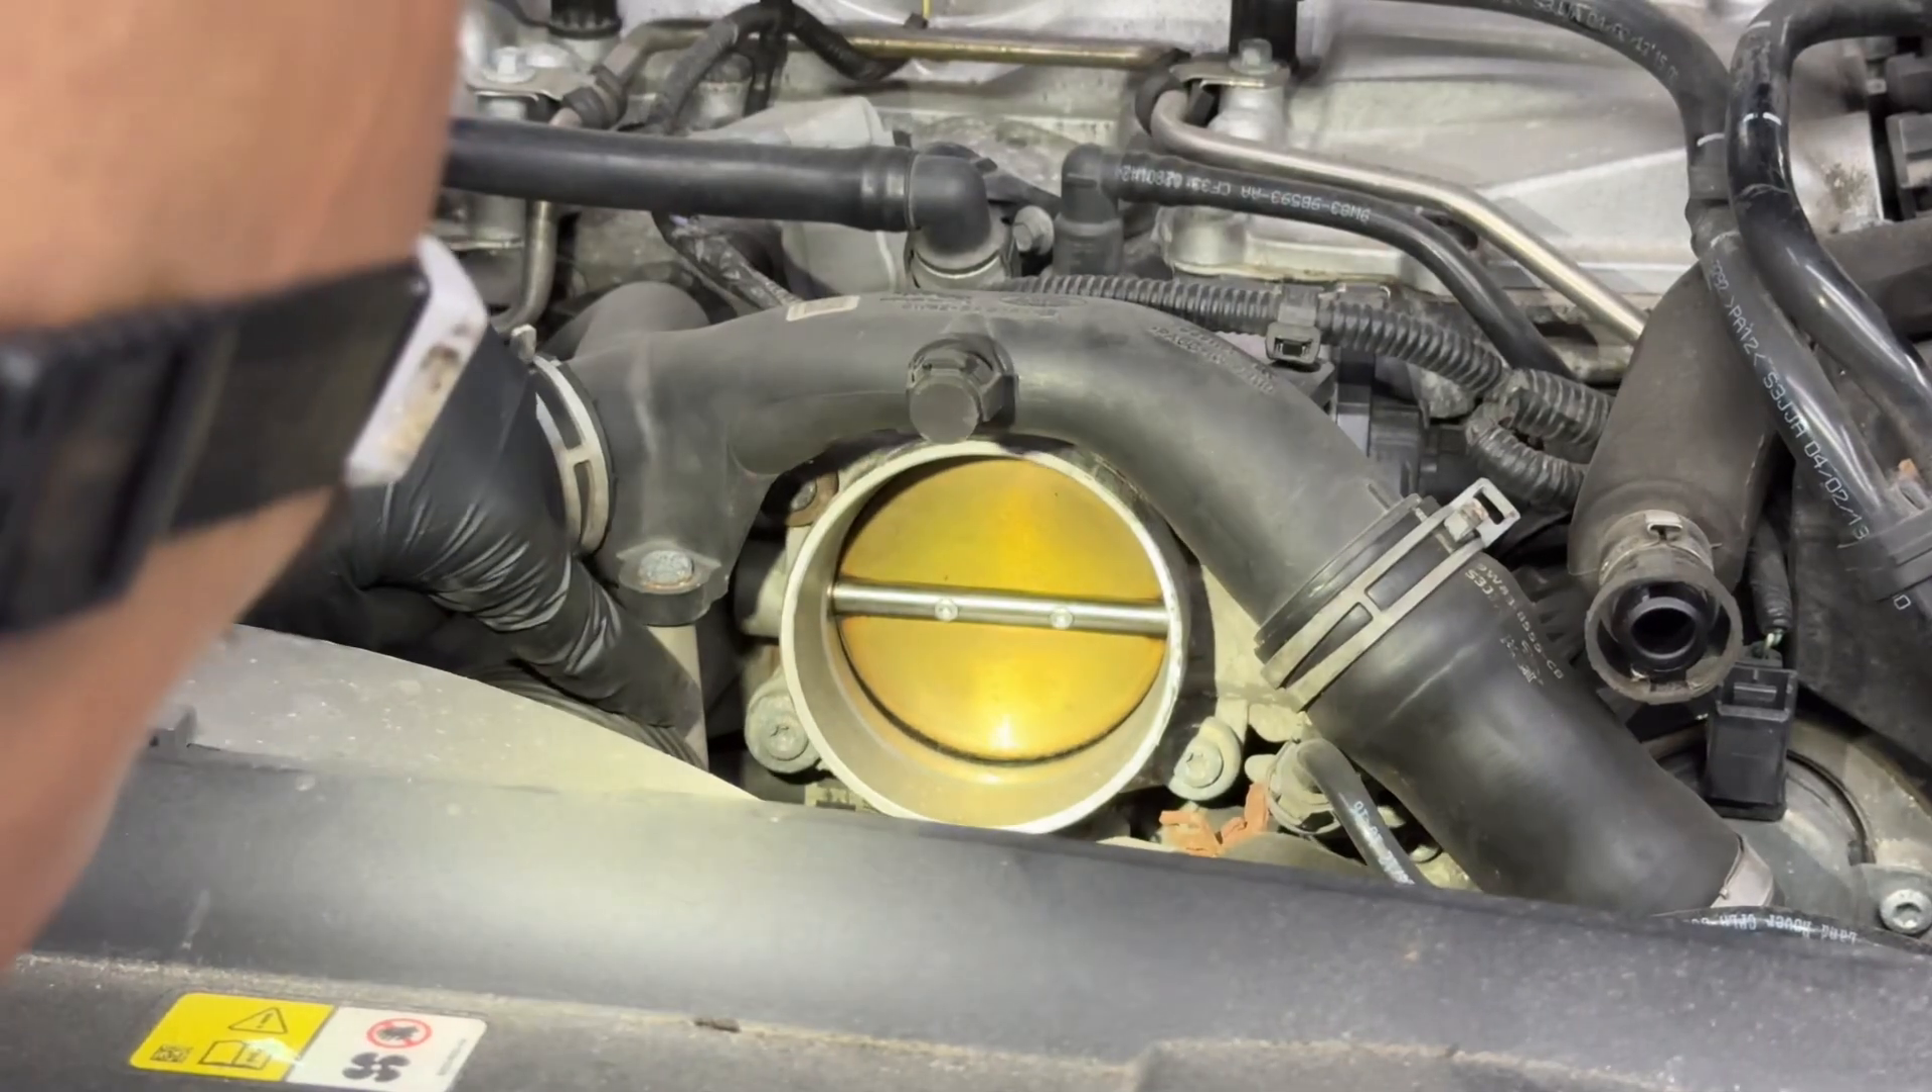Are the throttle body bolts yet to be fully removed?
Yes.